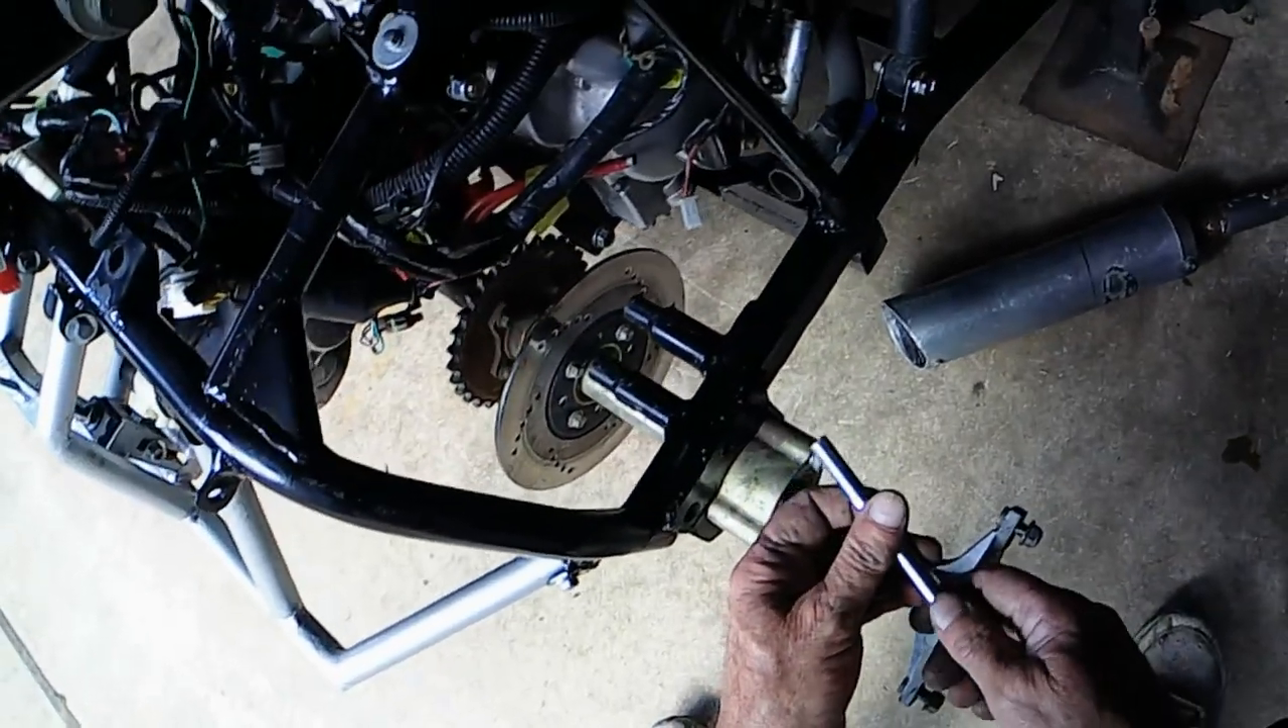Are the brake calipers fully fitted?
No.